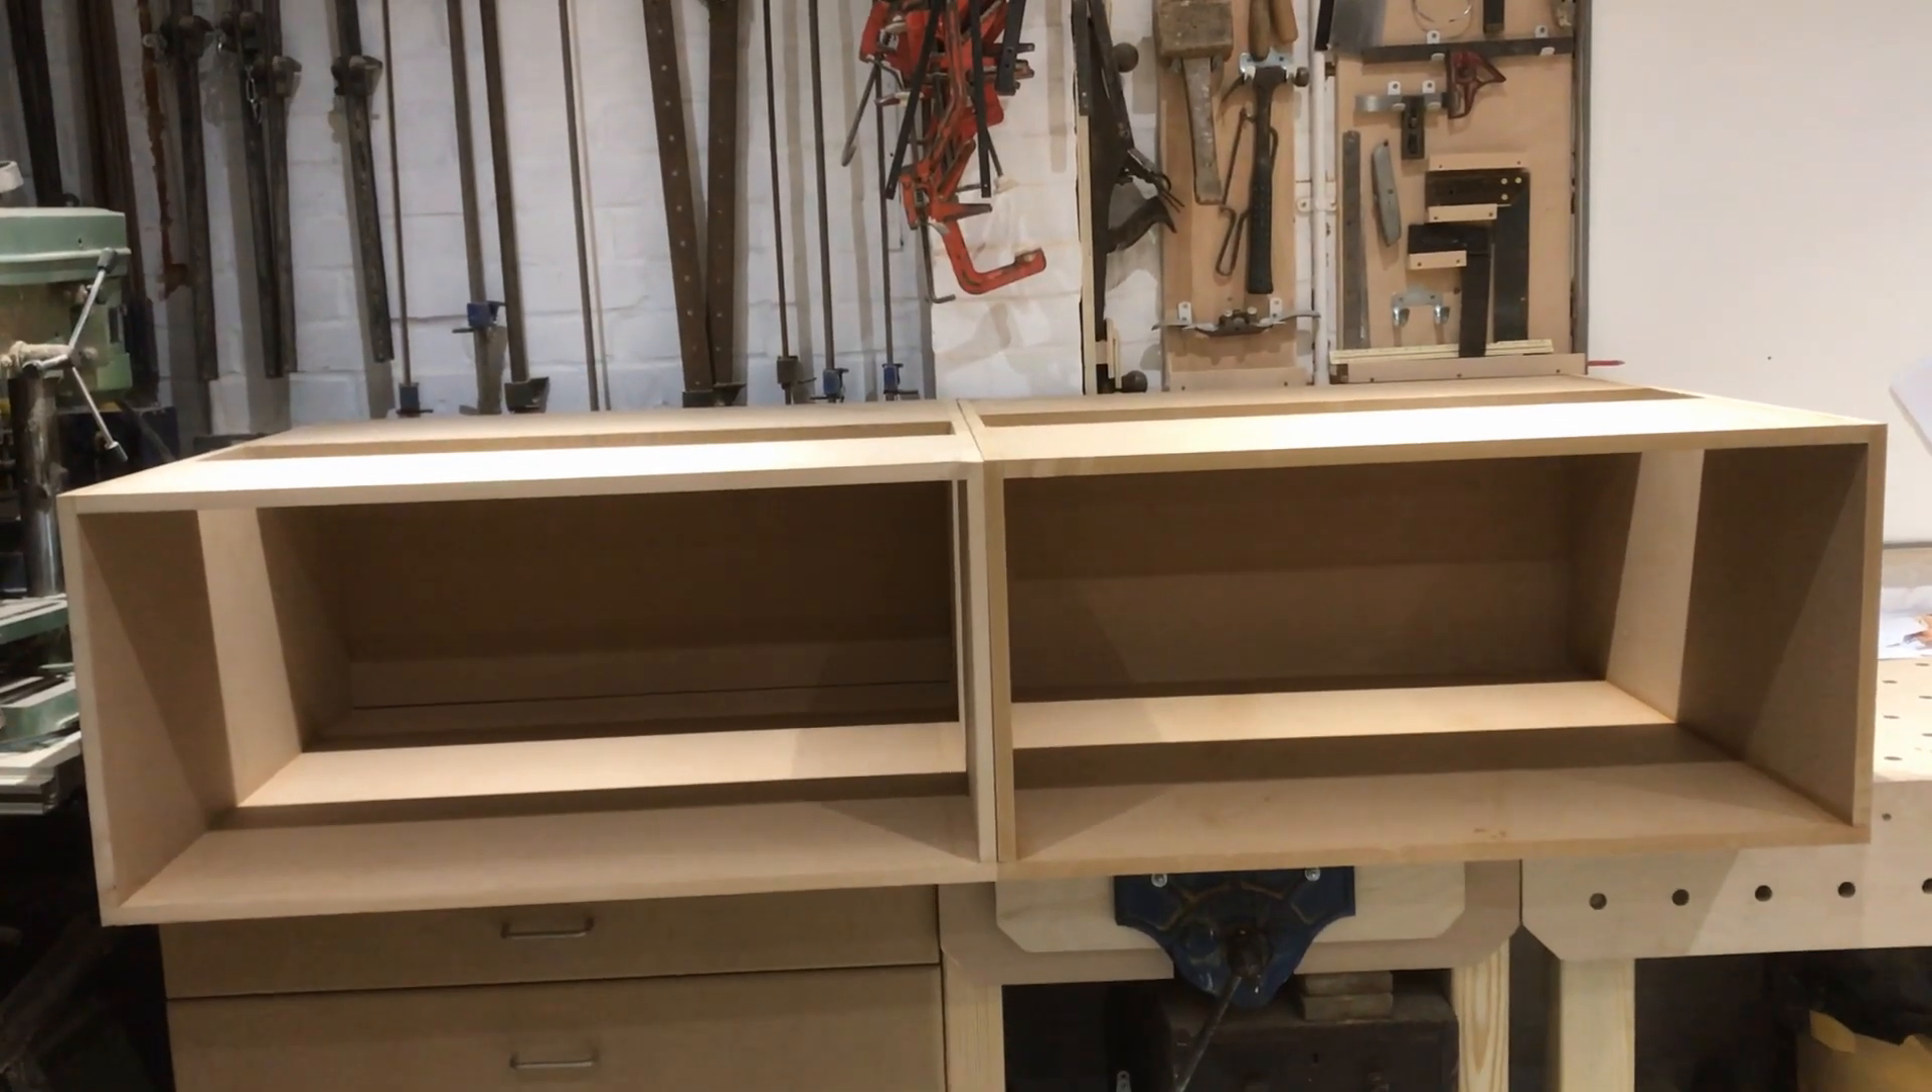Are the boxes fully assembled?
Yes.